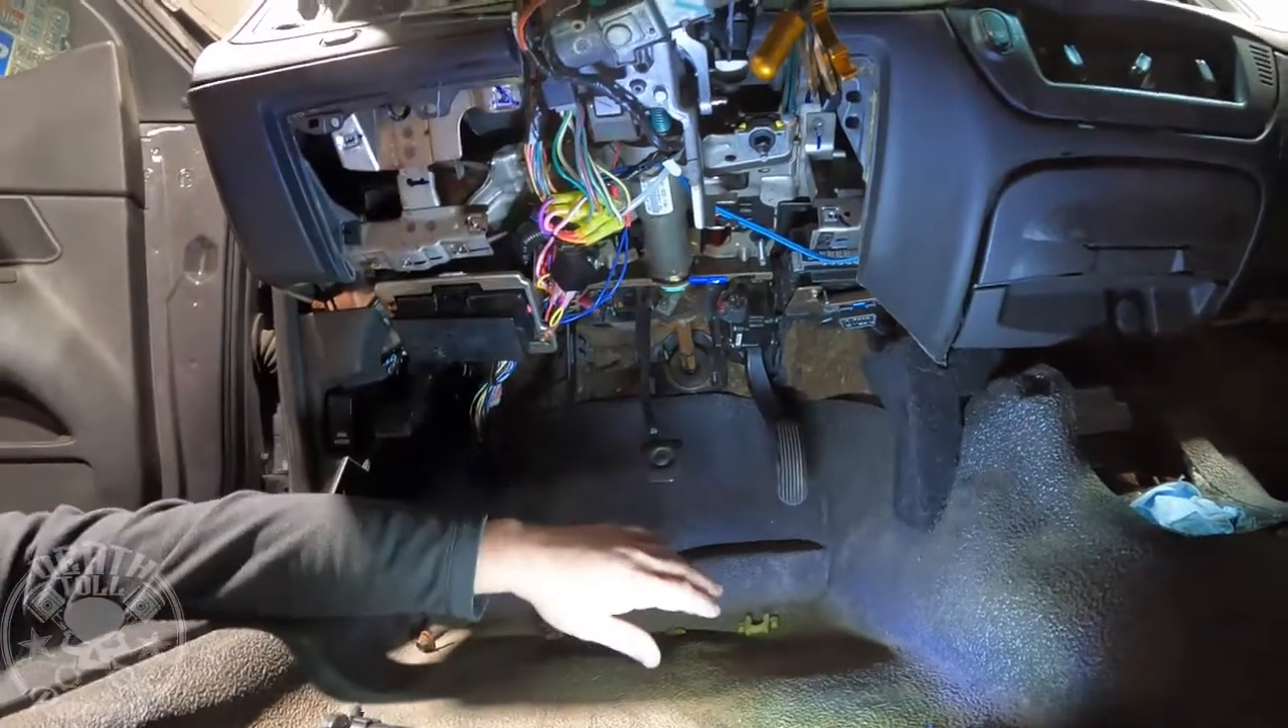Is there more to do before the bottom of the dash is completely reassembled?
Yes.